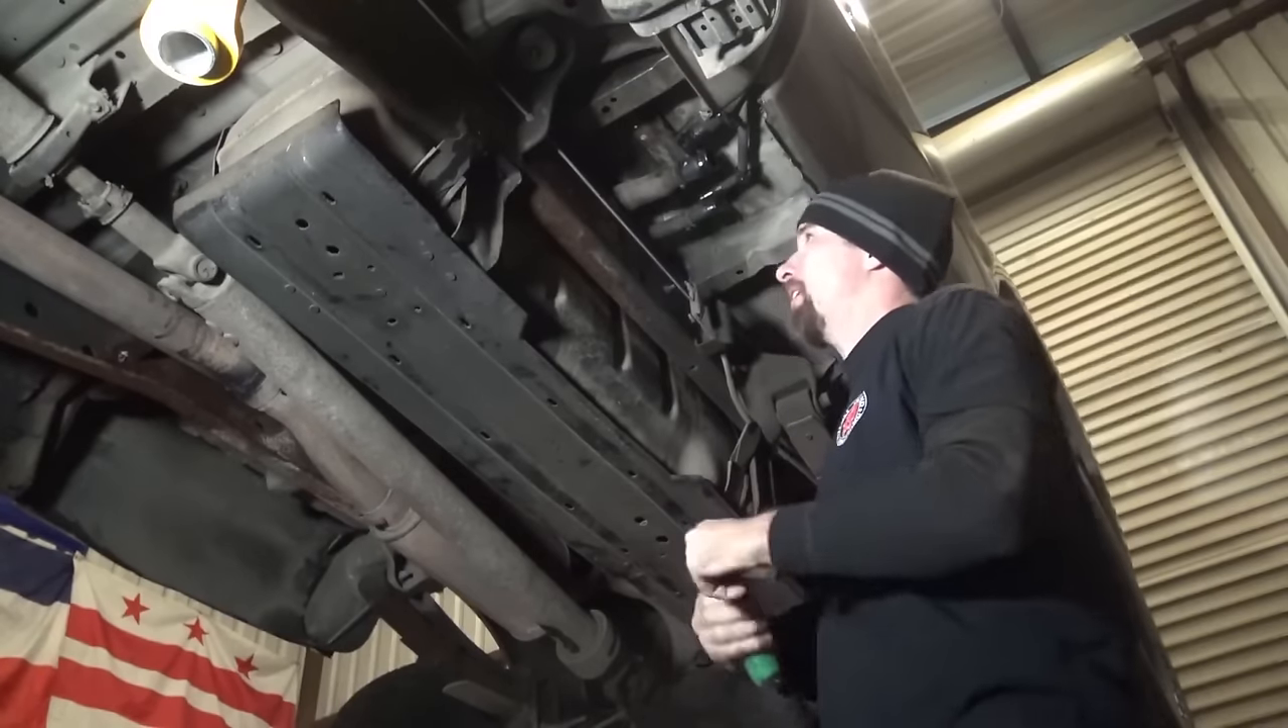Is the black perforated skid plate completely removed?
No.